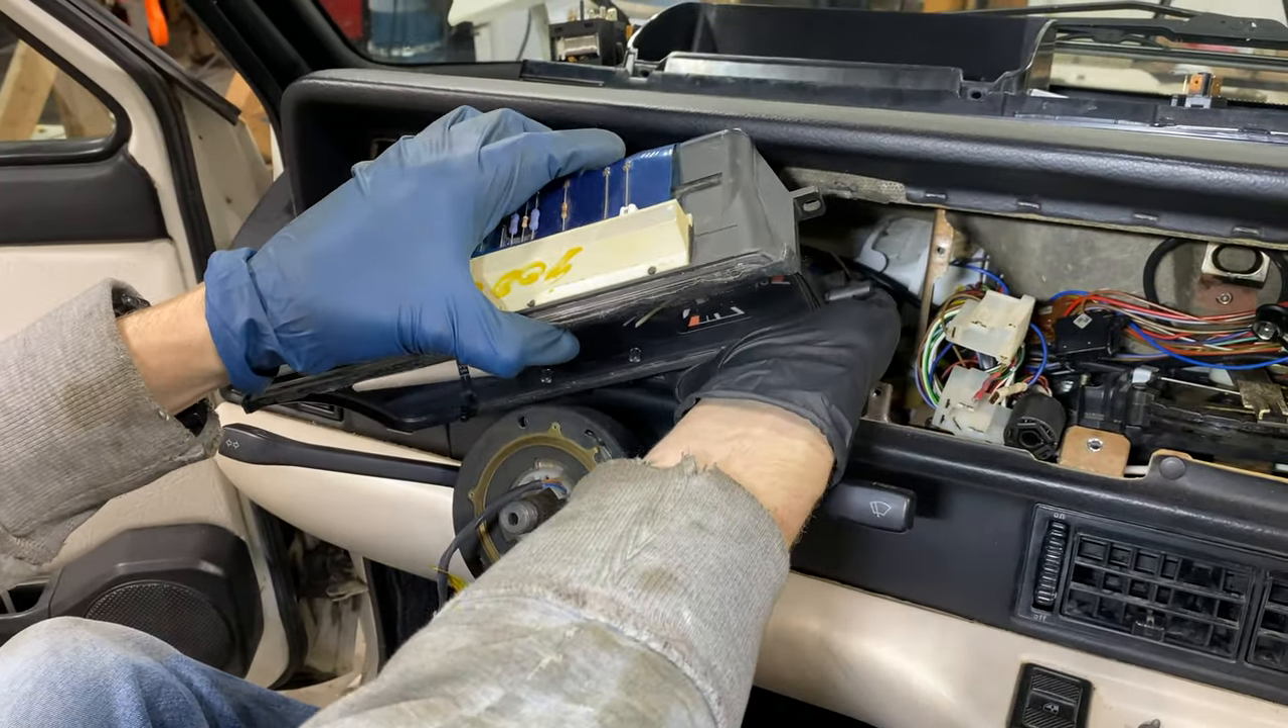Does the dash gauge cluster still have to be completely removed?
Yes.